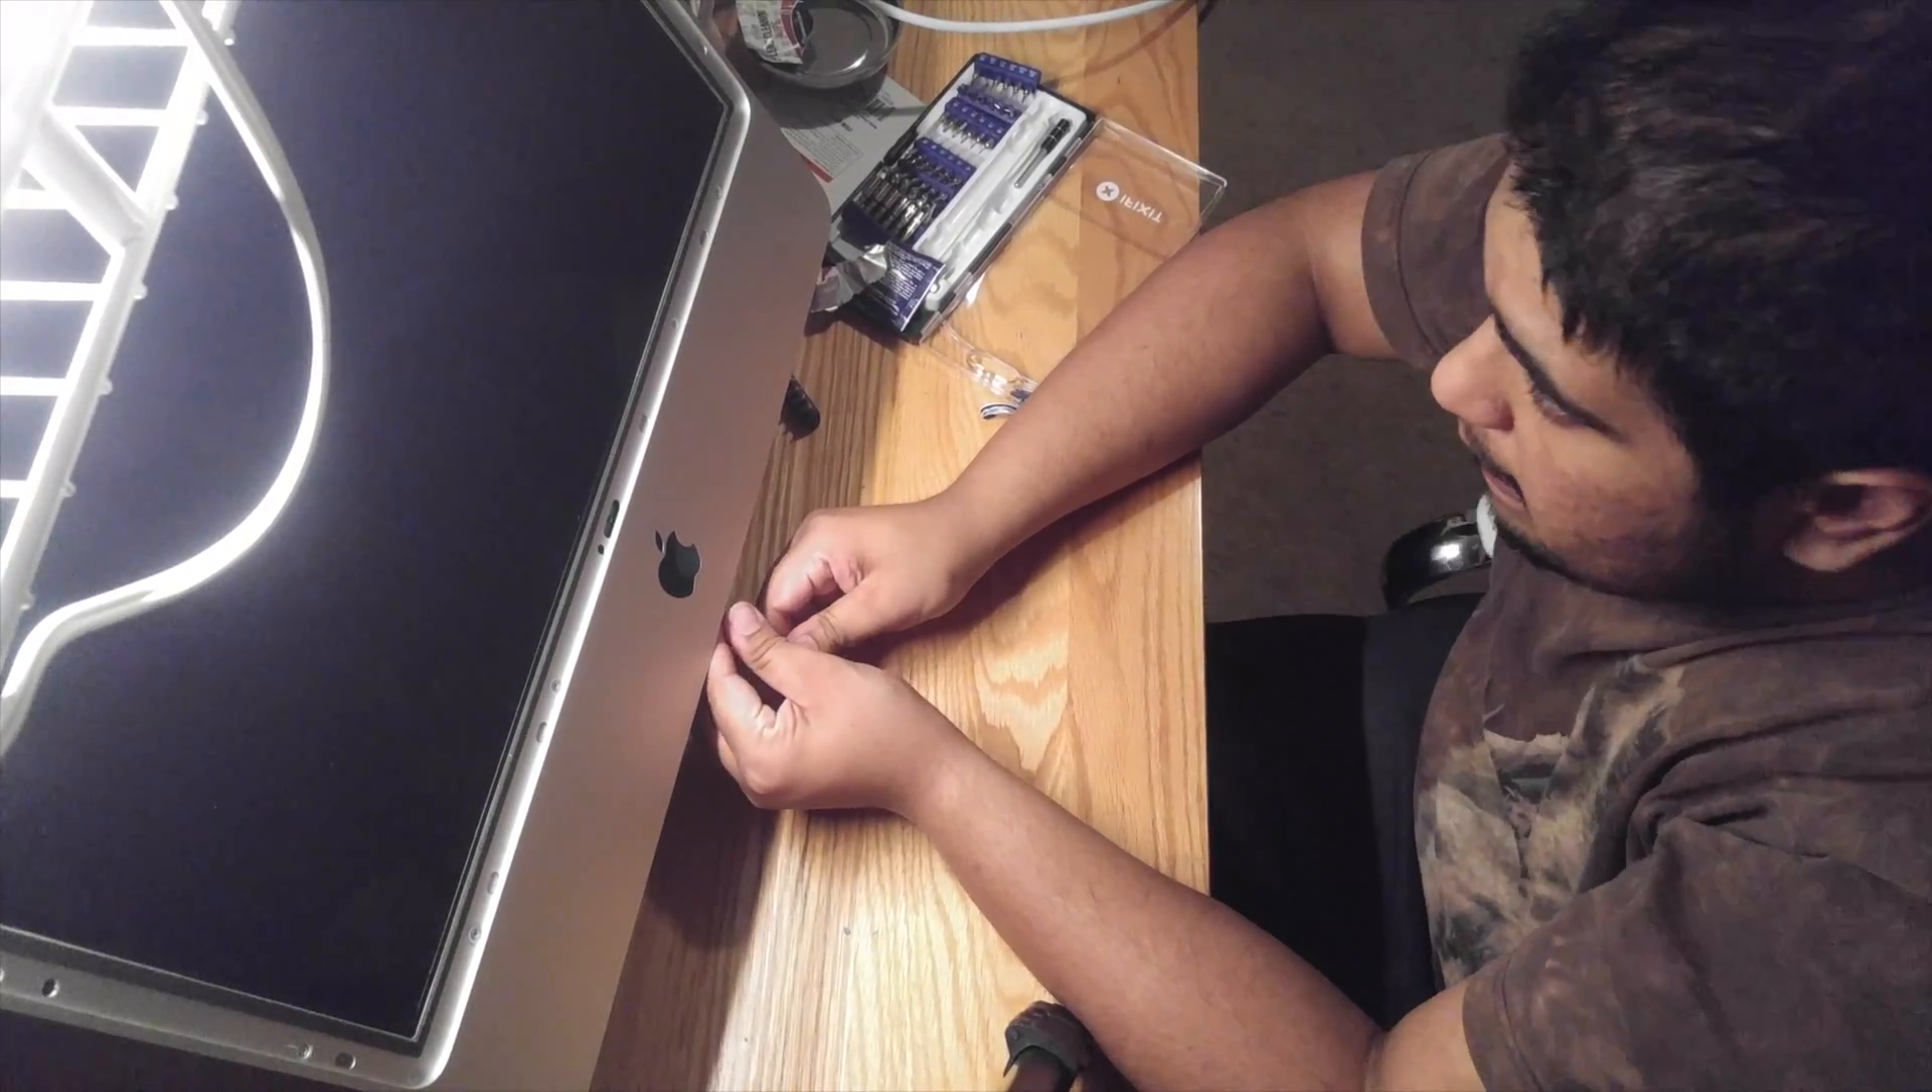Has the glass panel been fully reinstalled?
No.